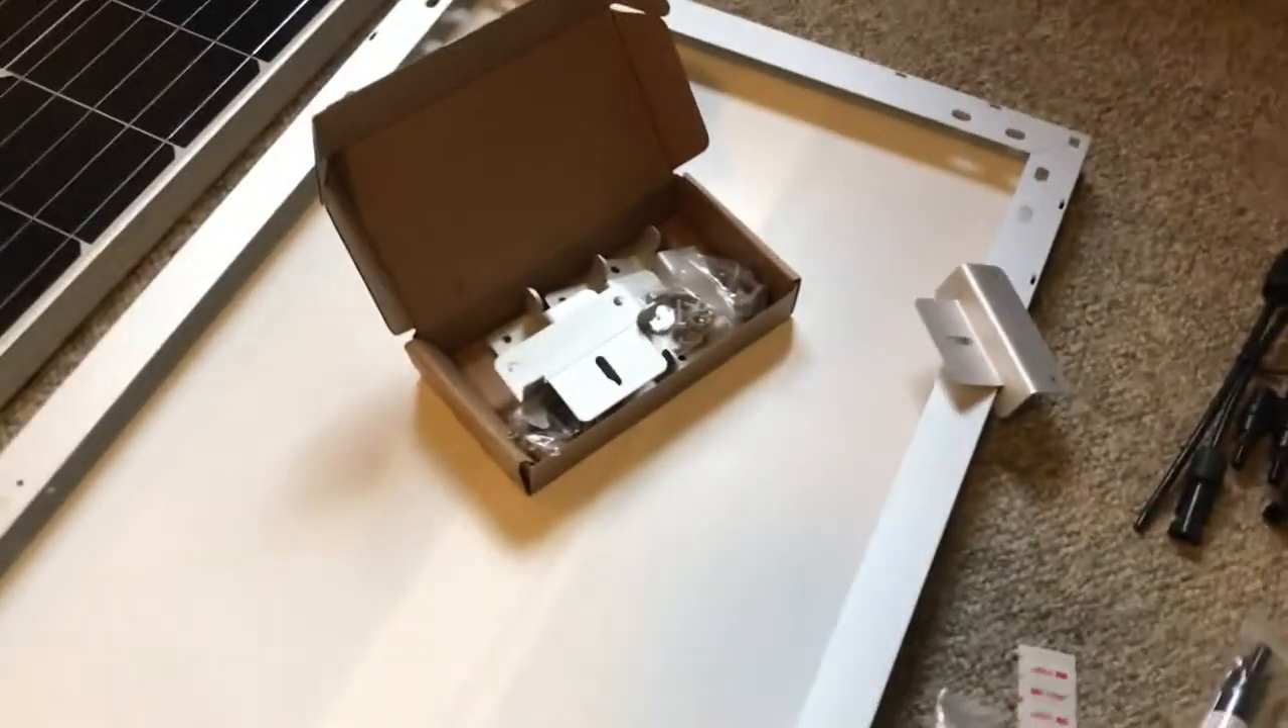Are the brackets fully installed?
No.